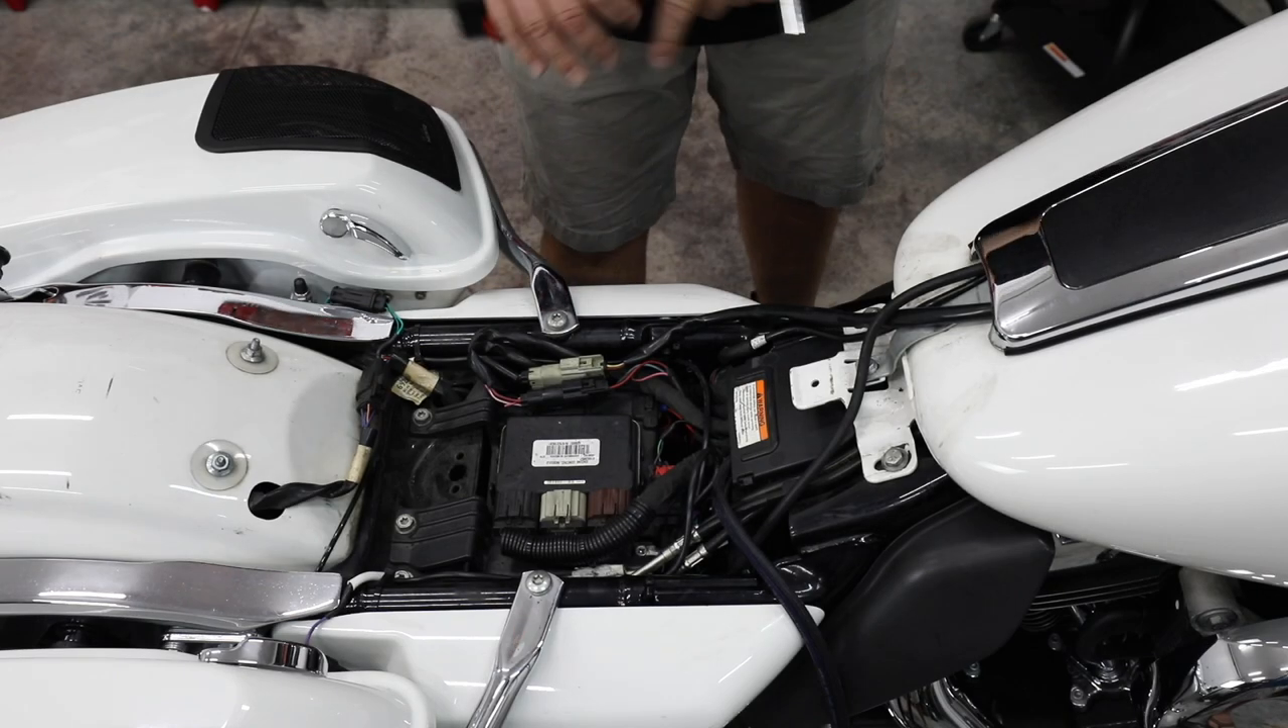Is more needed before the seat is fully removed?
No.